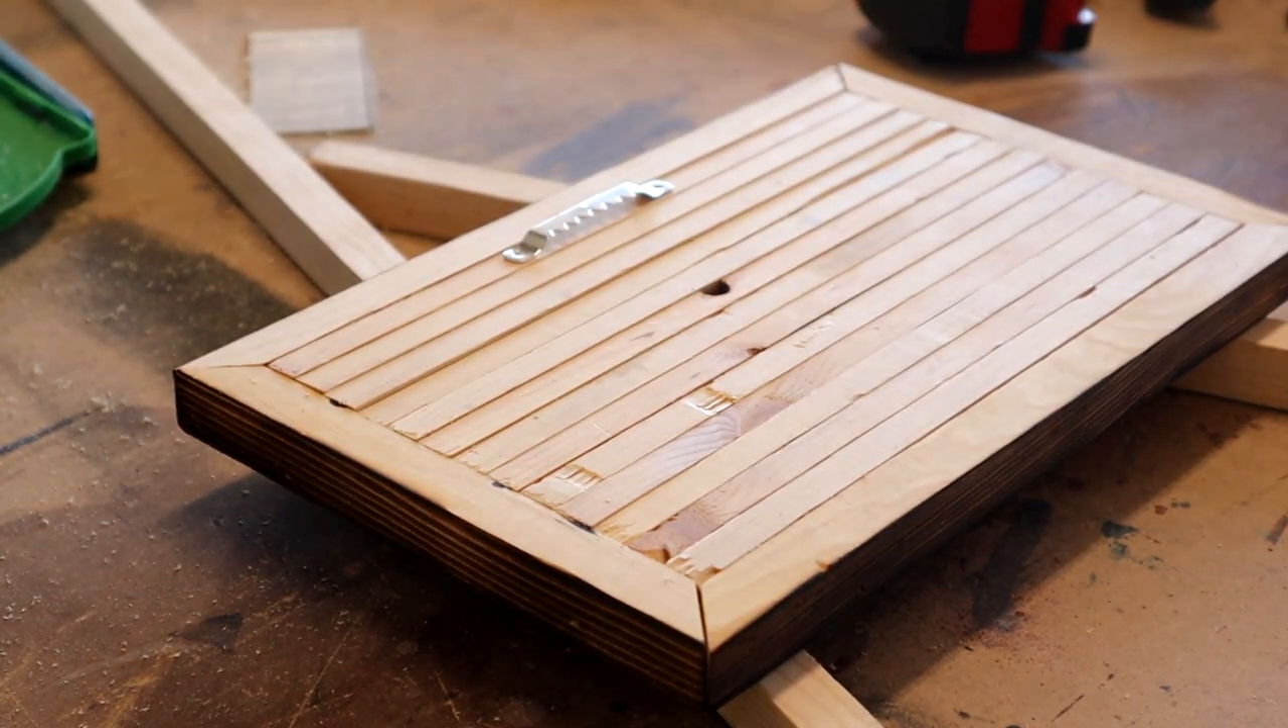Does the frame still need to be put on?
No.